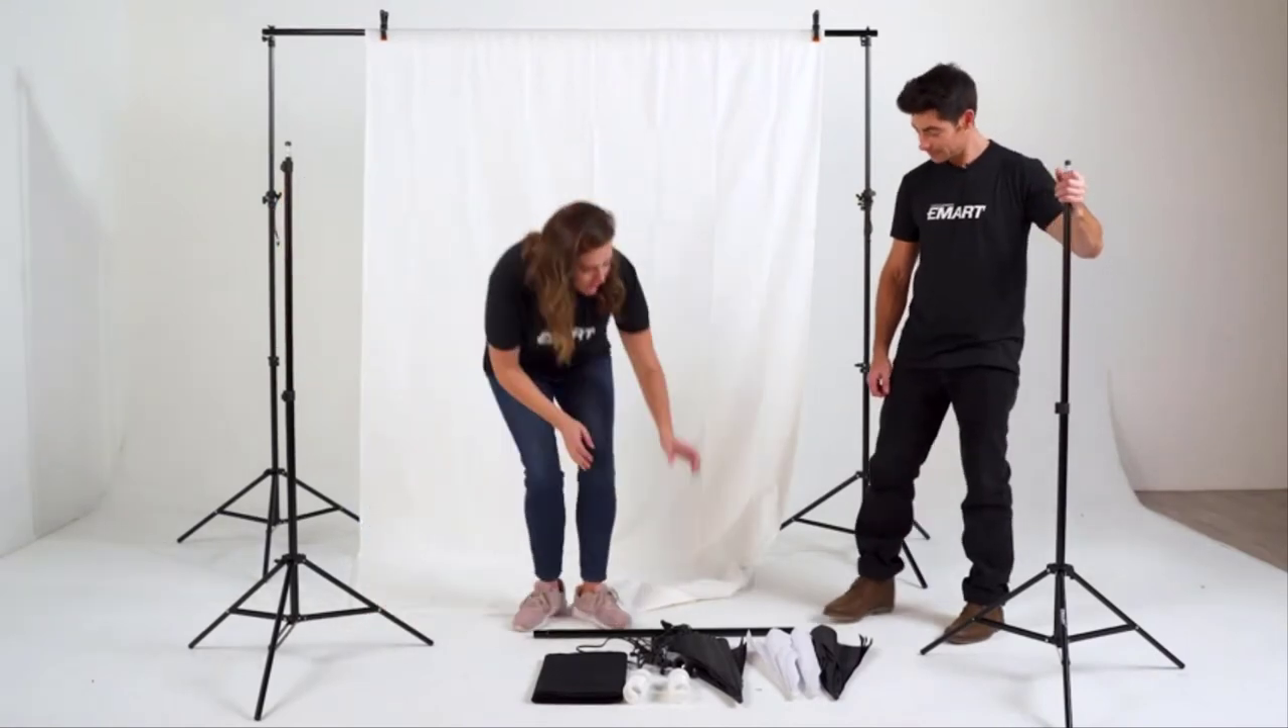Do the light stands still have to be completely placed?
No.